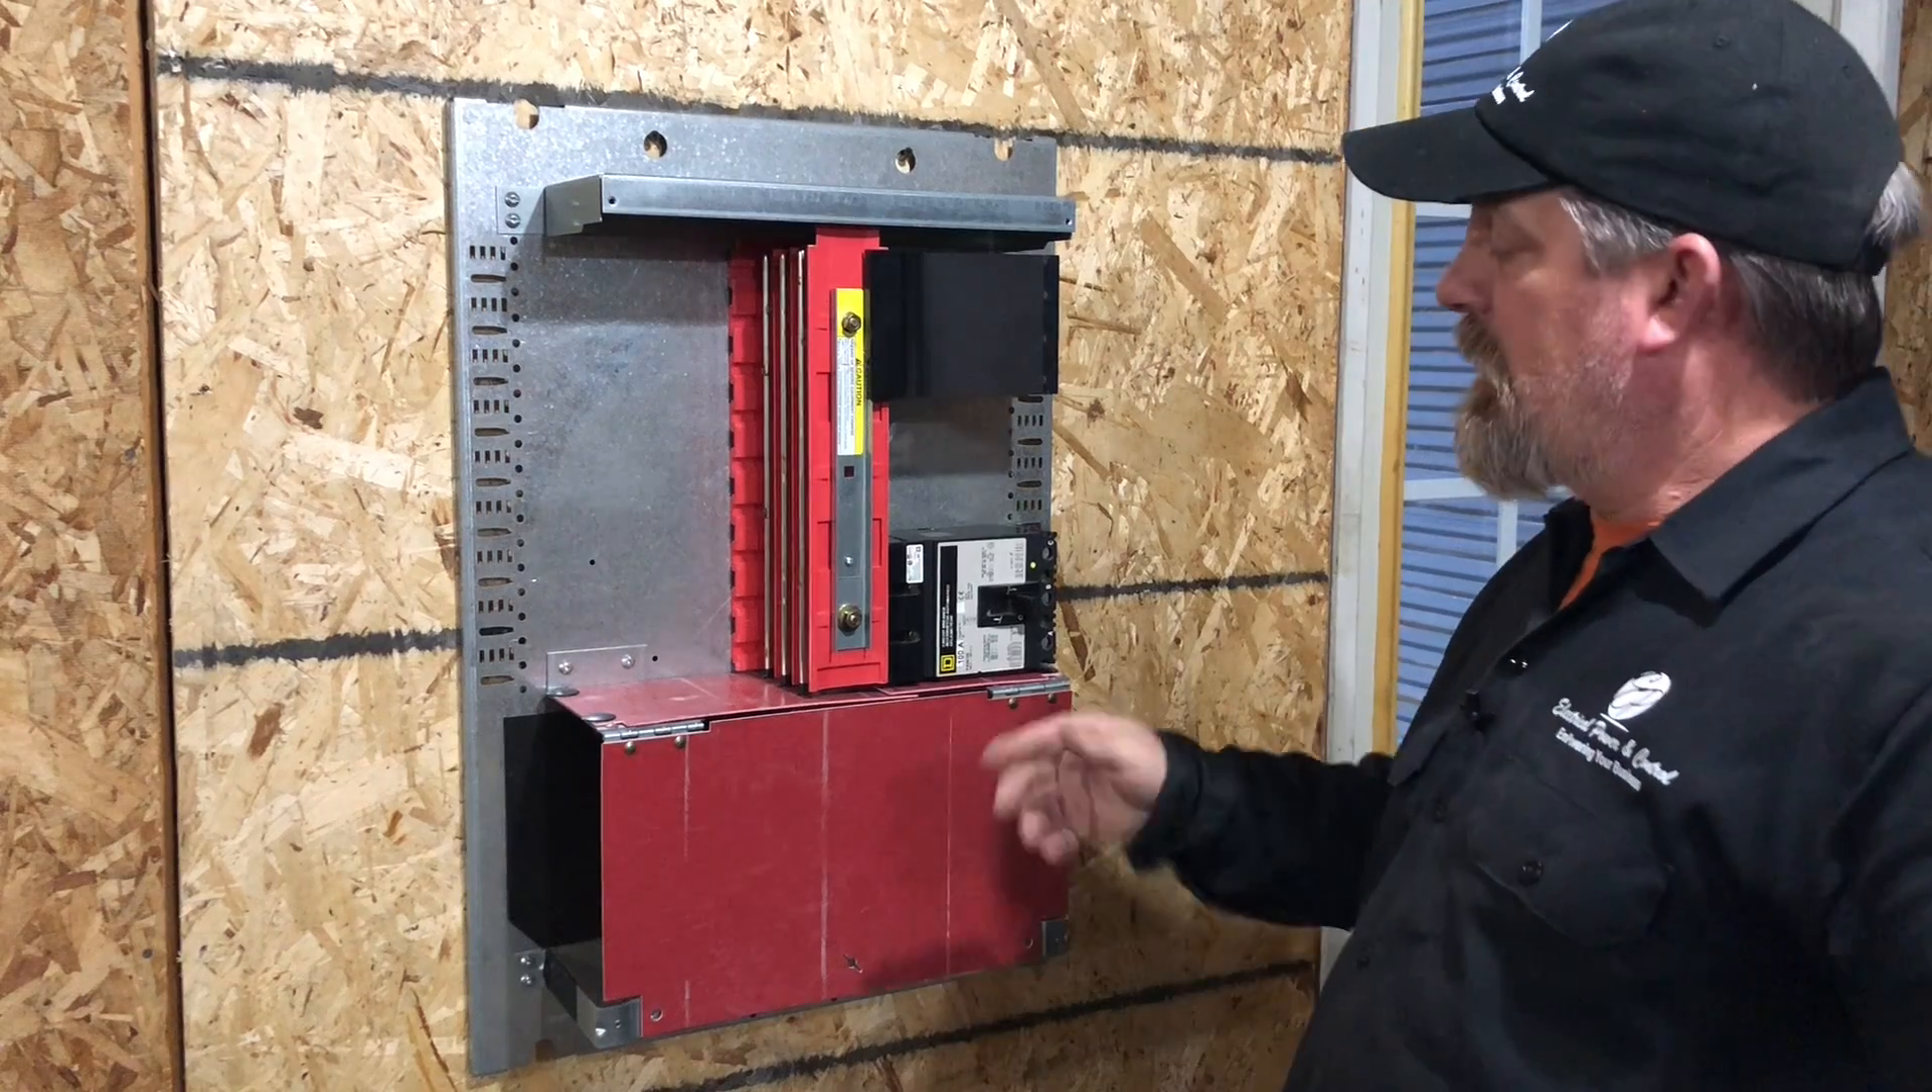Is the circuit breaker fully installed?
Yes.